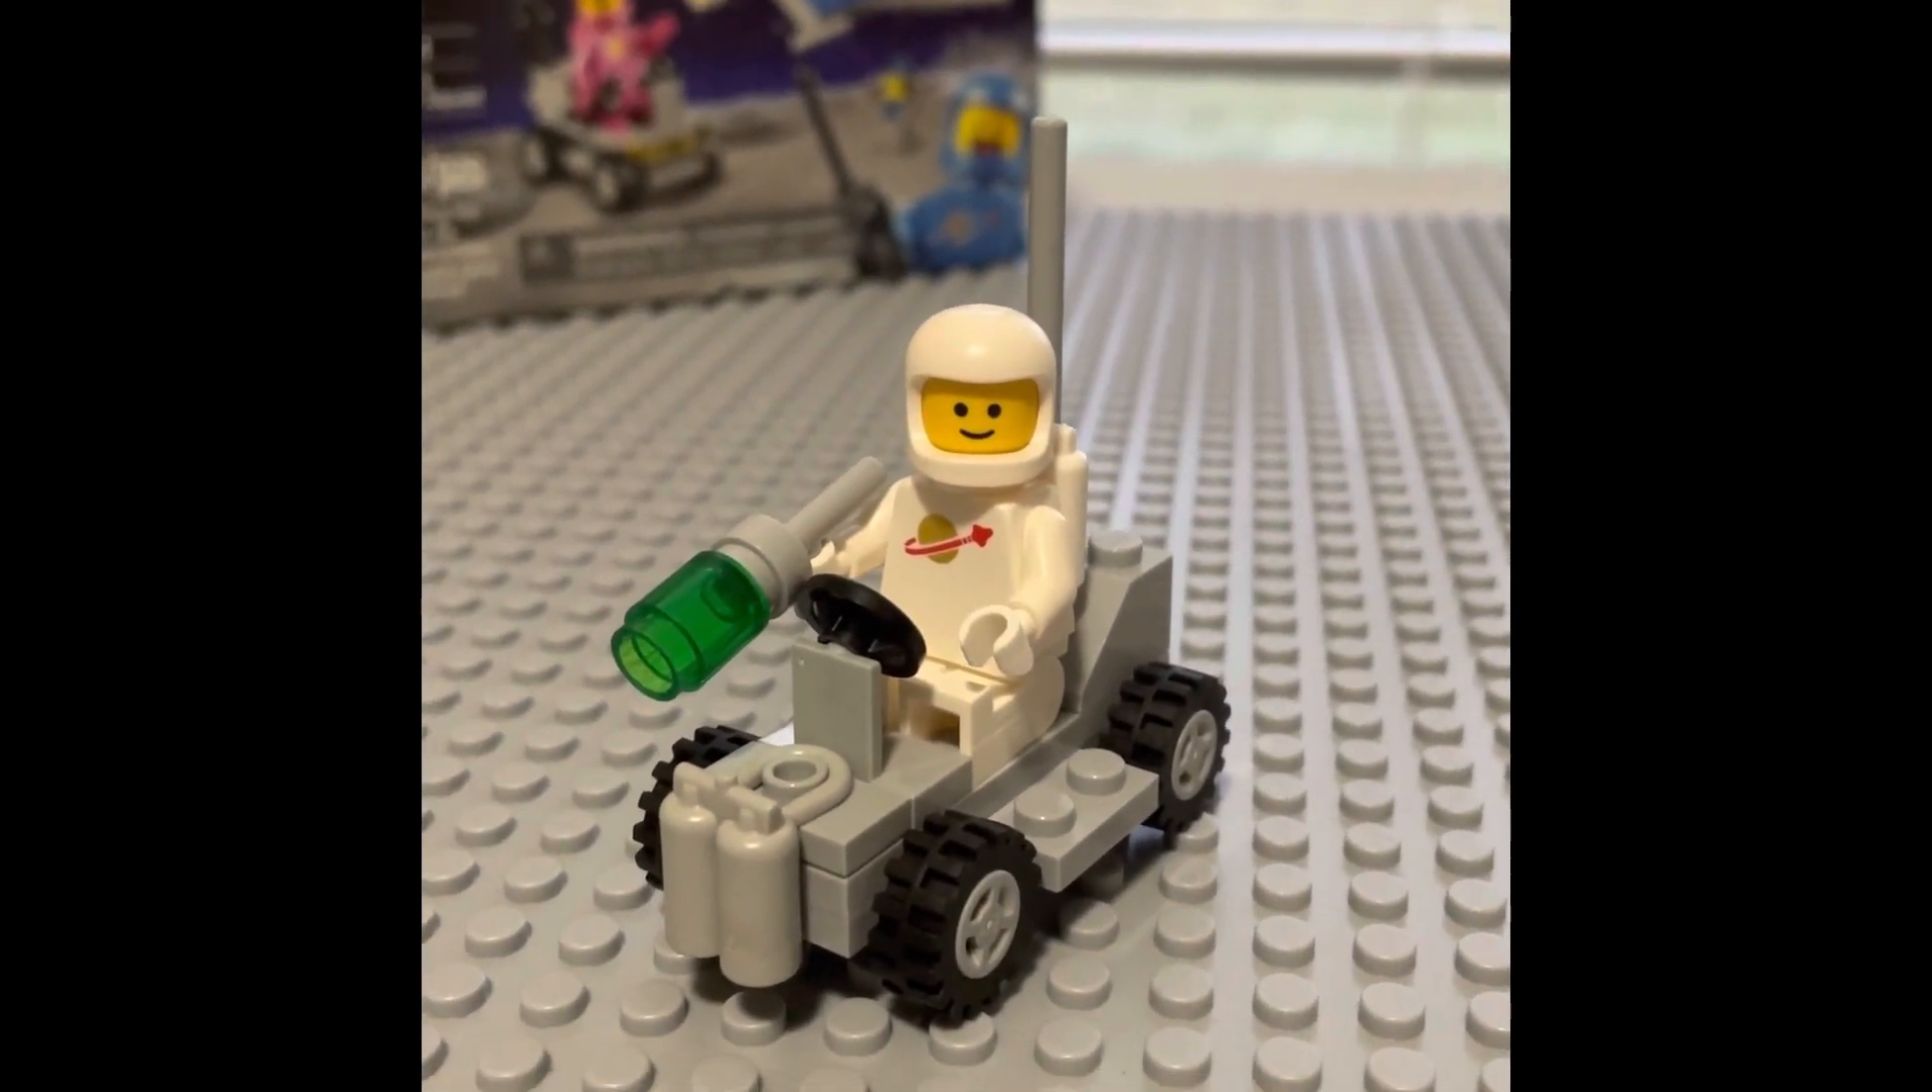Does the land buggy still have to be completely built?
No.